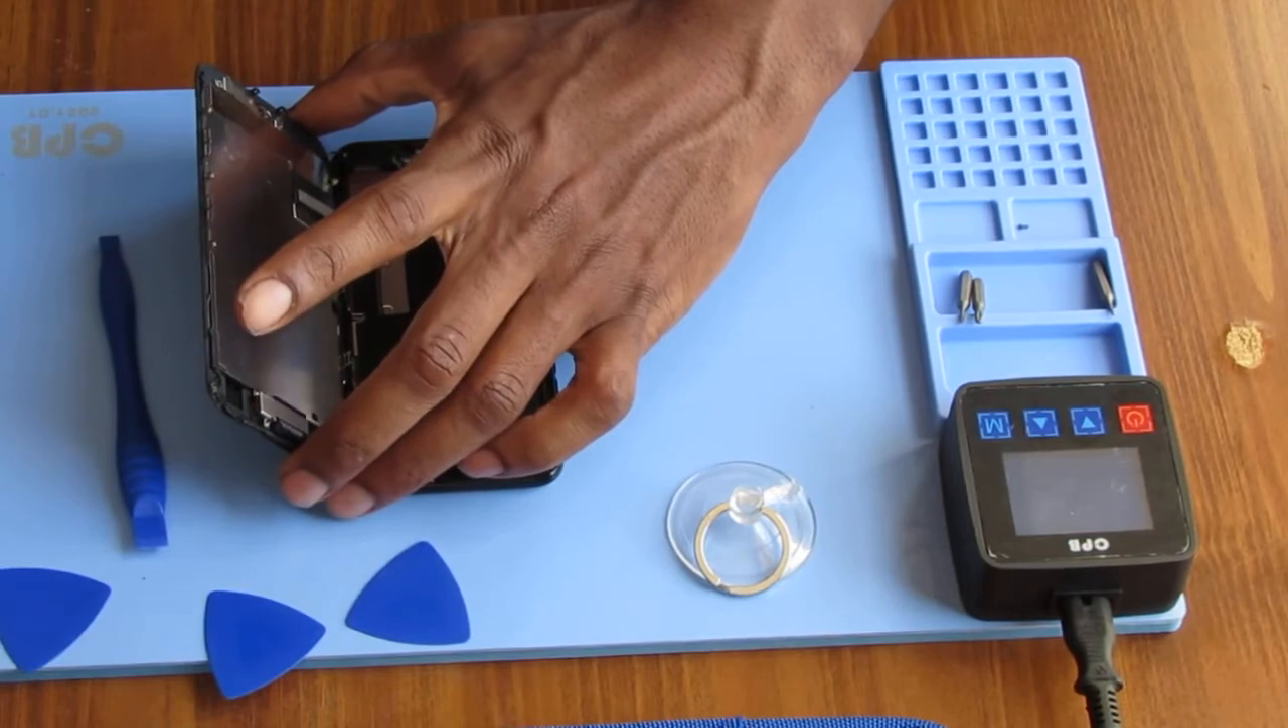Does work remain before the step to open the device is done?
No.